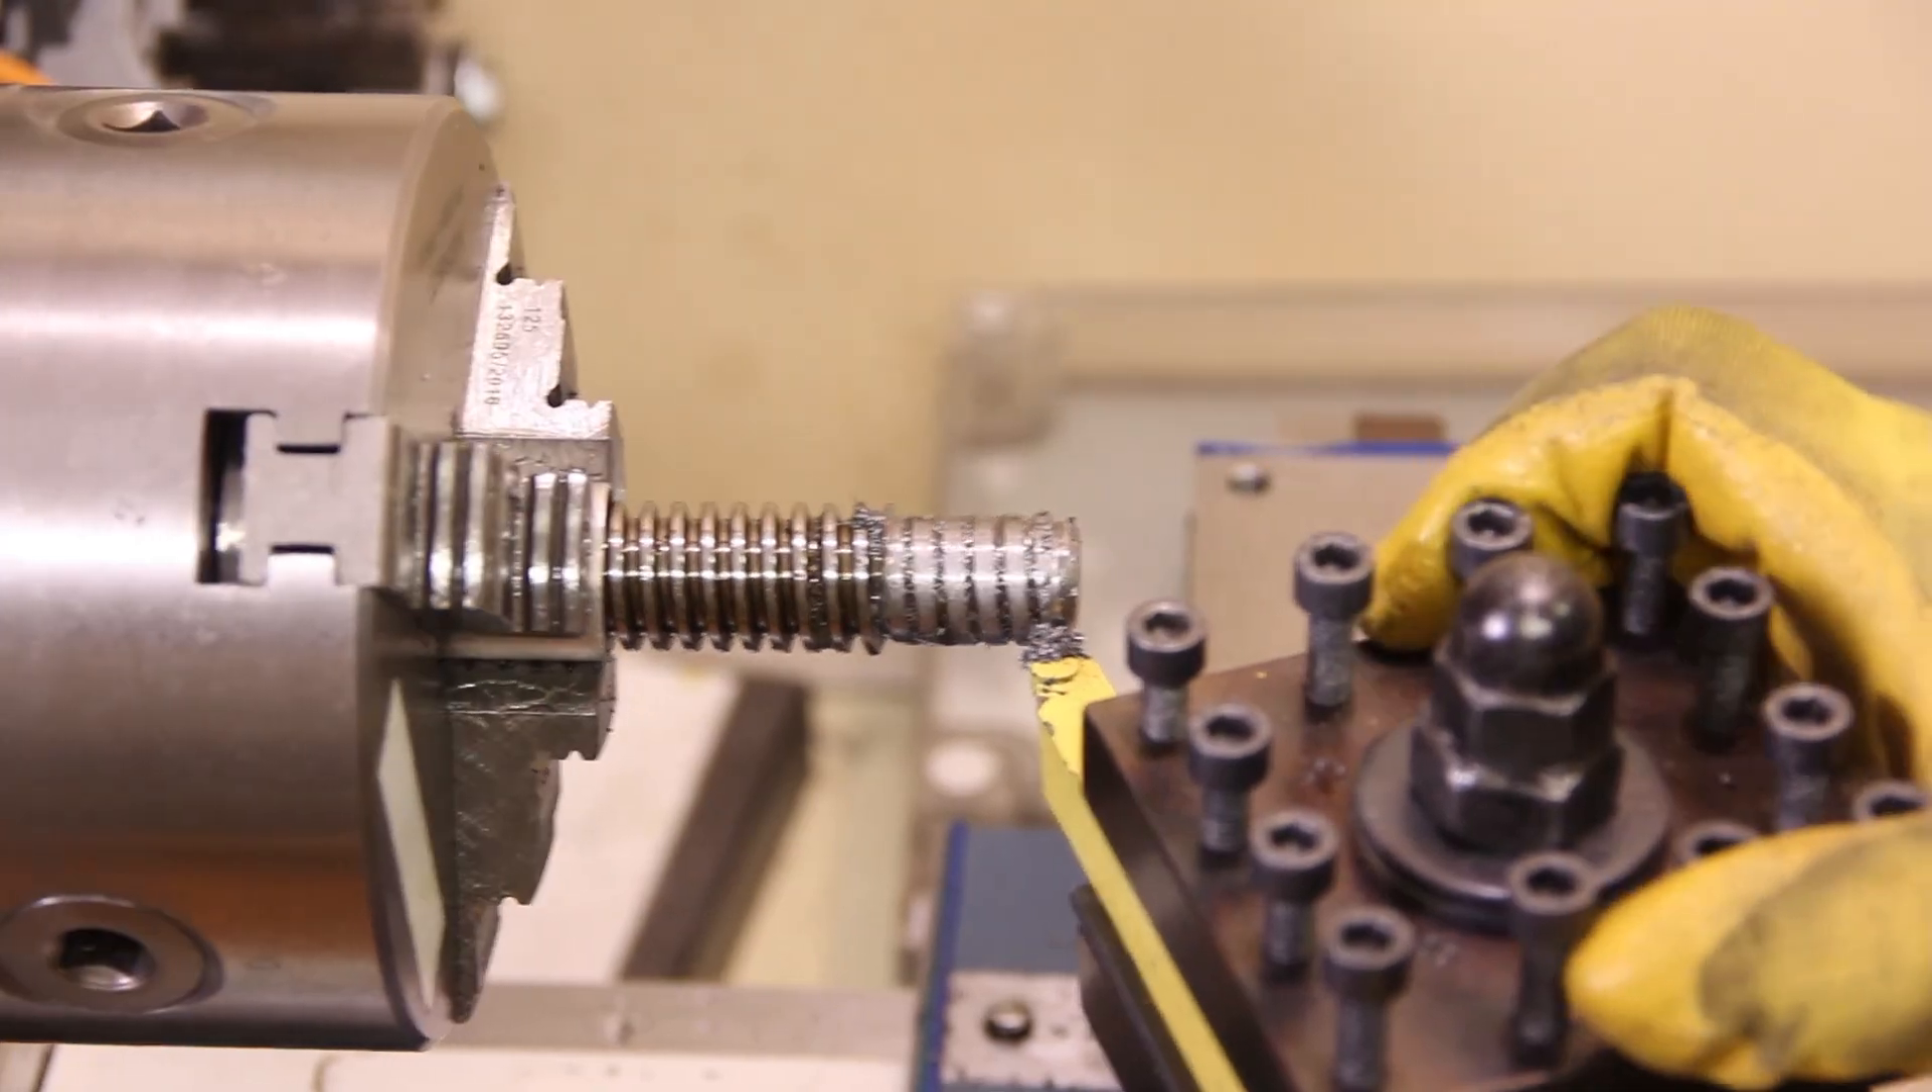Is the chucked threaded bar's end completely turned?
No.